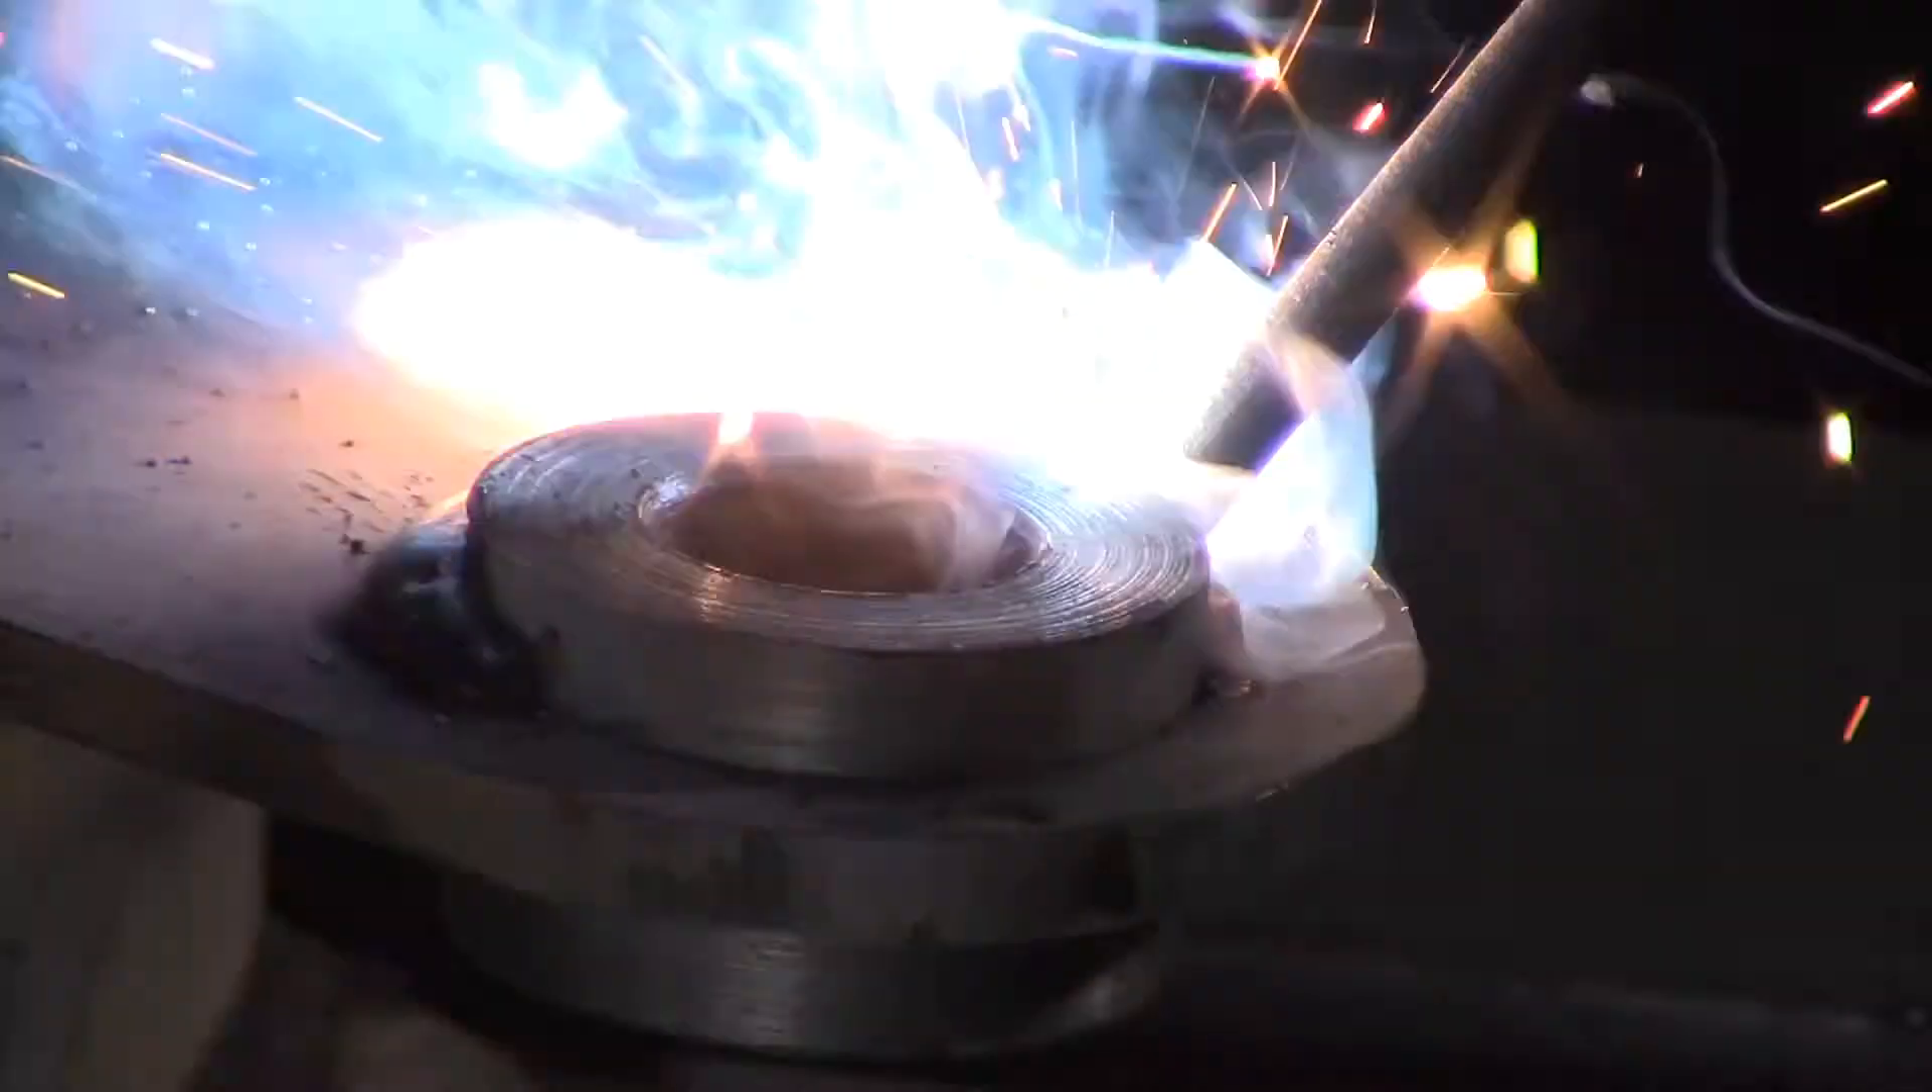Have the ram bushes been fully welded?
No.